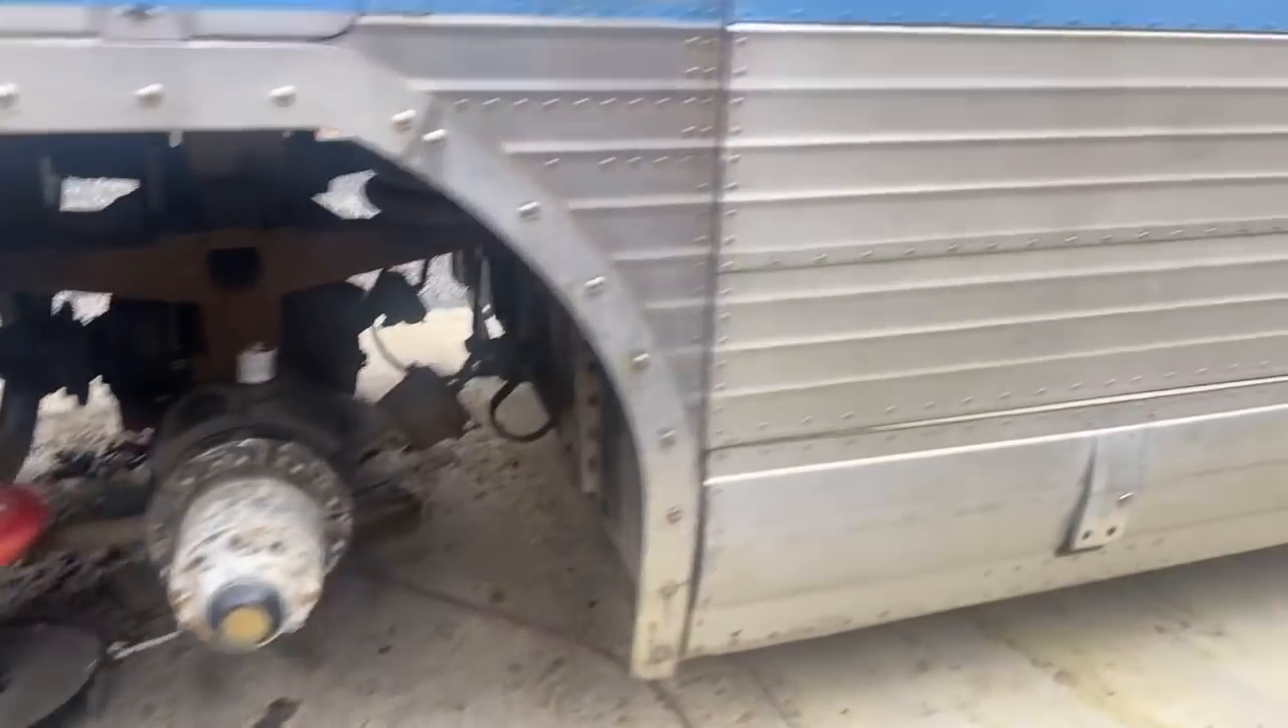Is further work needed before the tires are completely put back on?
Yes.